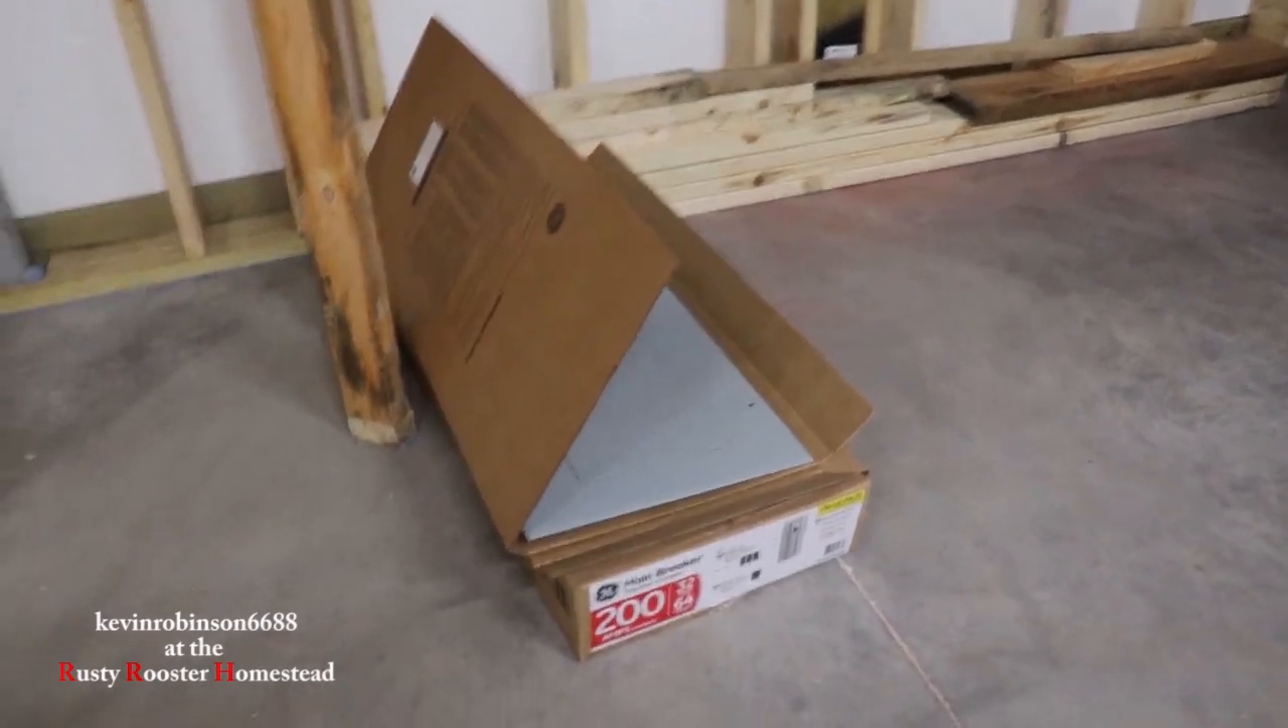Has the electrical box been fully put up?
No.